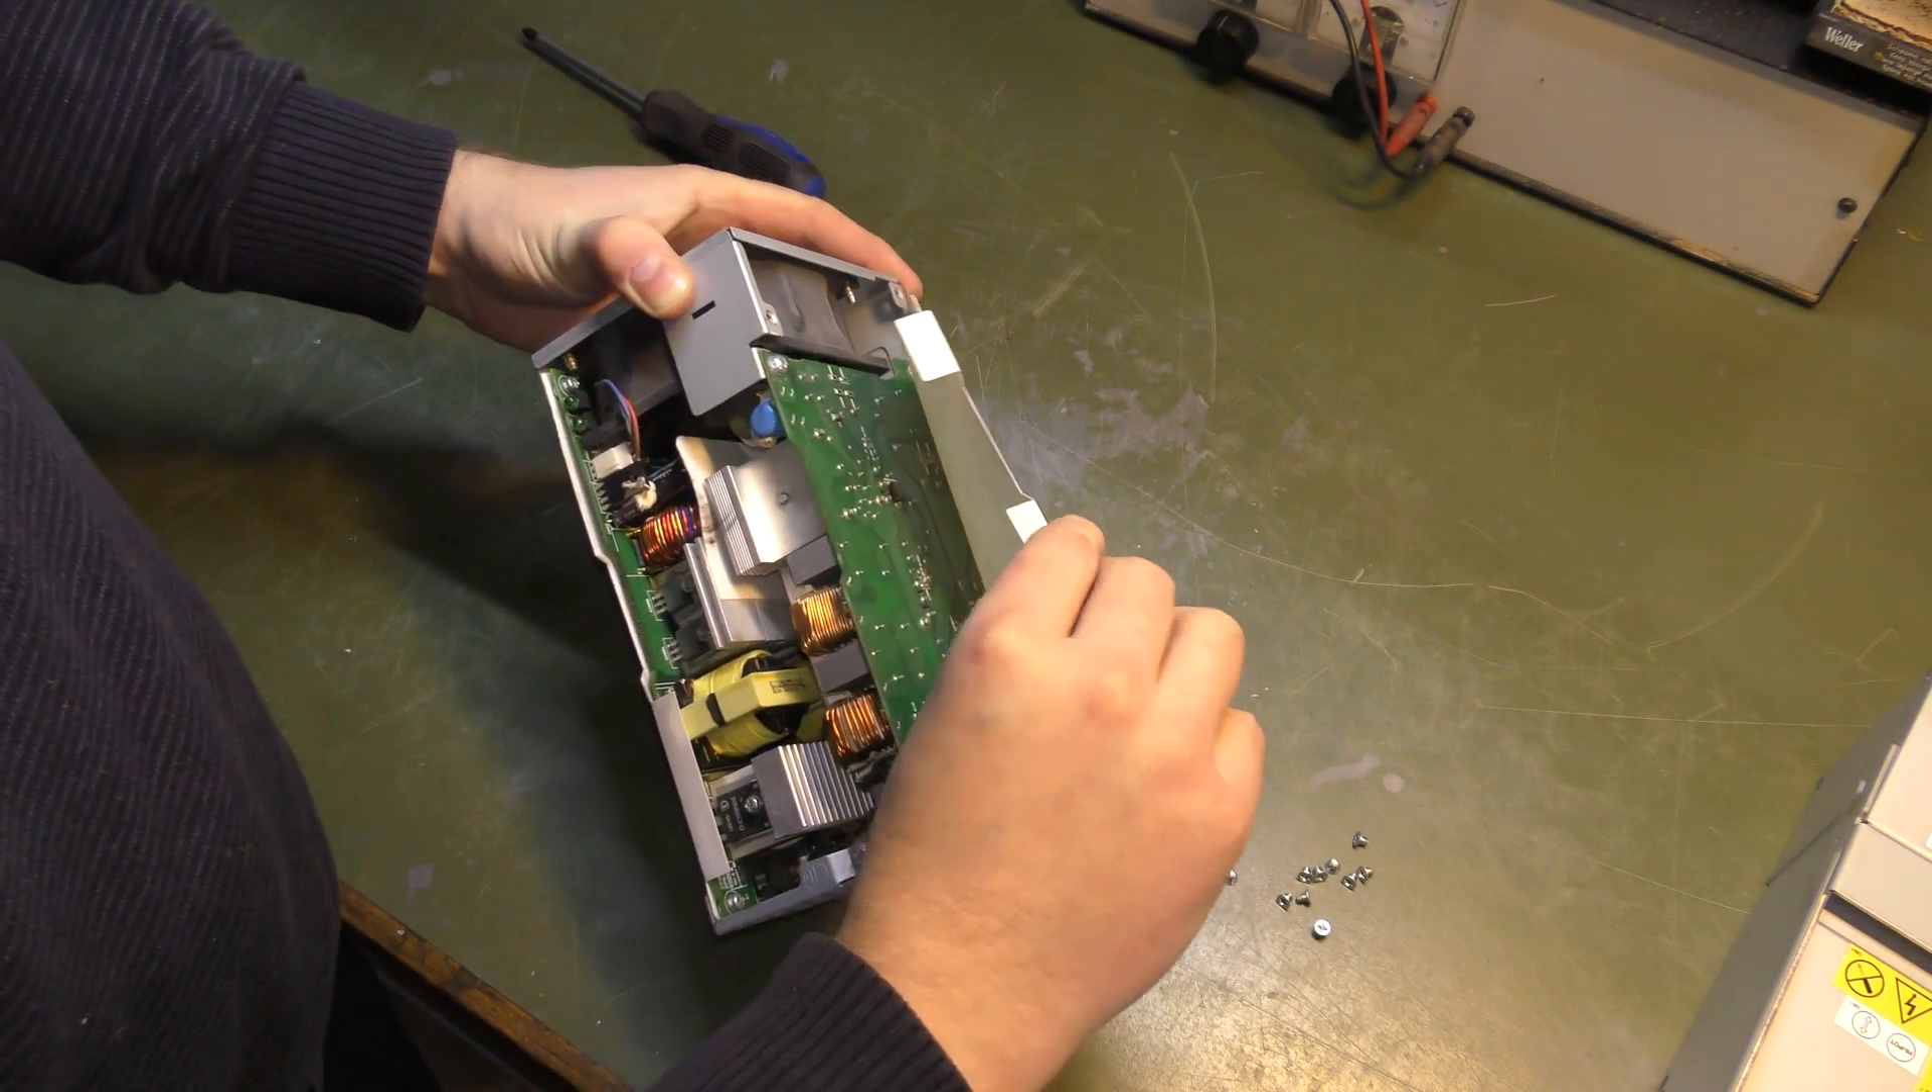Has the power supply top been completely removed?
Yes.